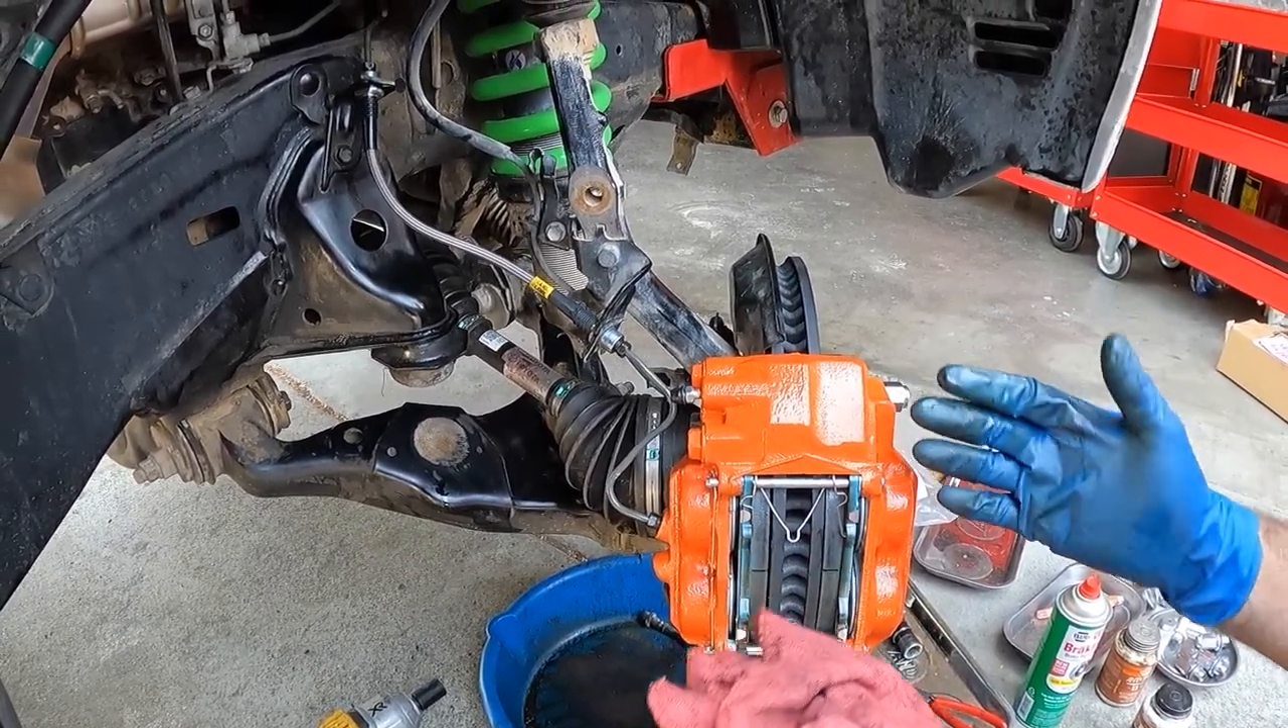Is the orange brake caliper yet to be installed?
No.